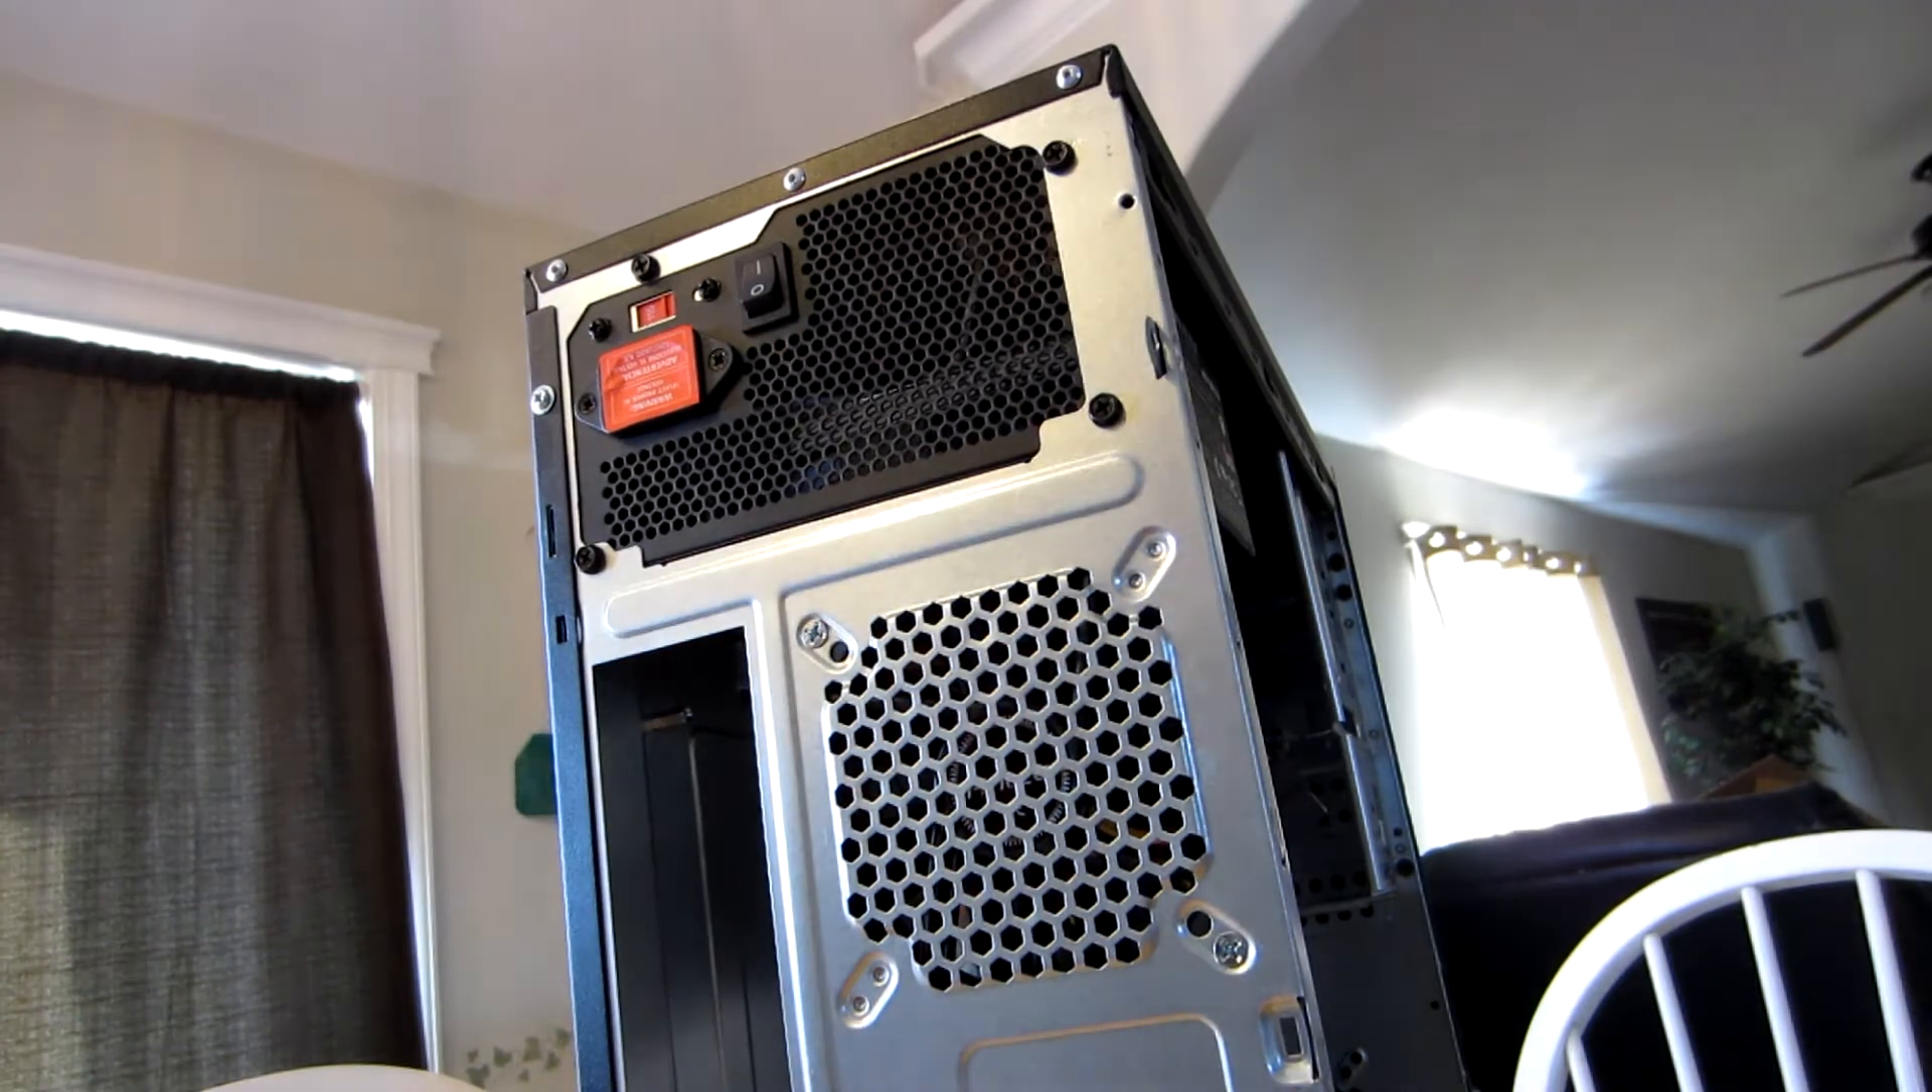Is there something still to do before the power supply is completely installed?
No.